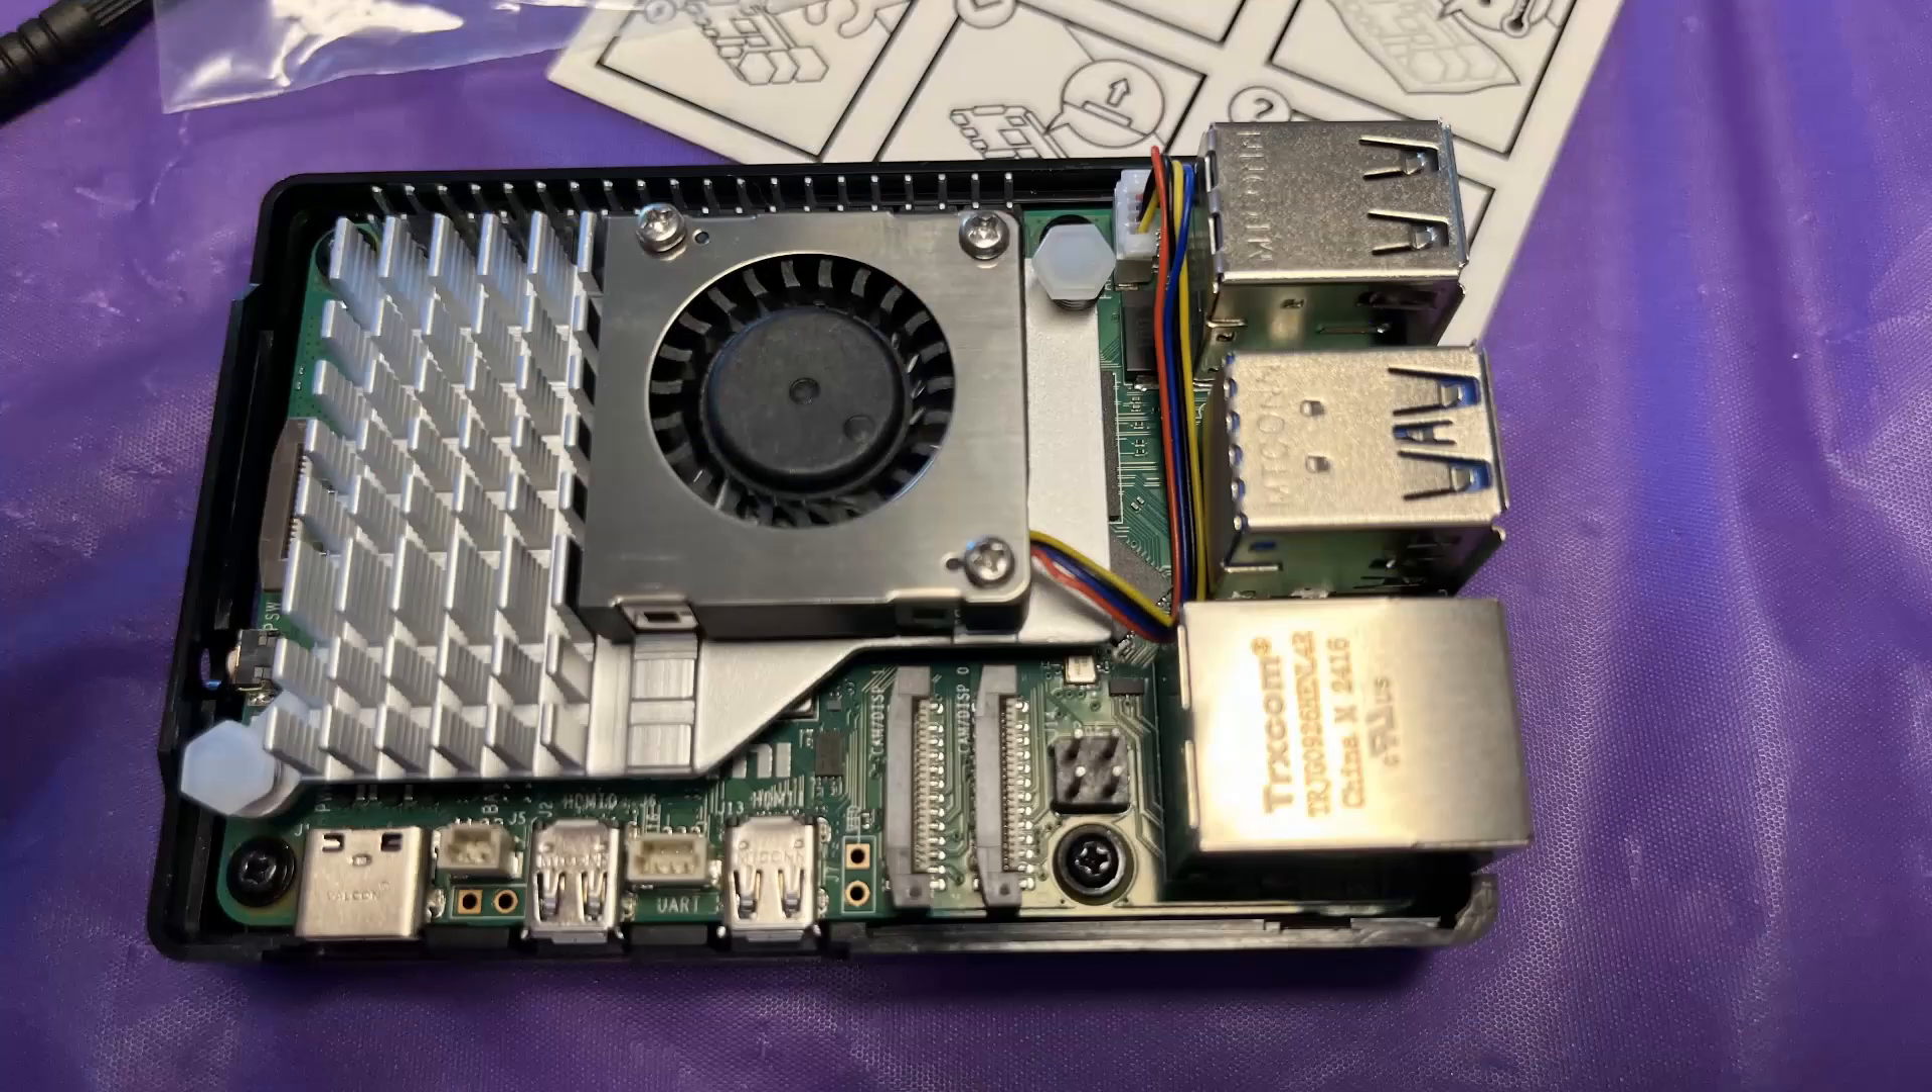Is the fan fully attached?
Yes.